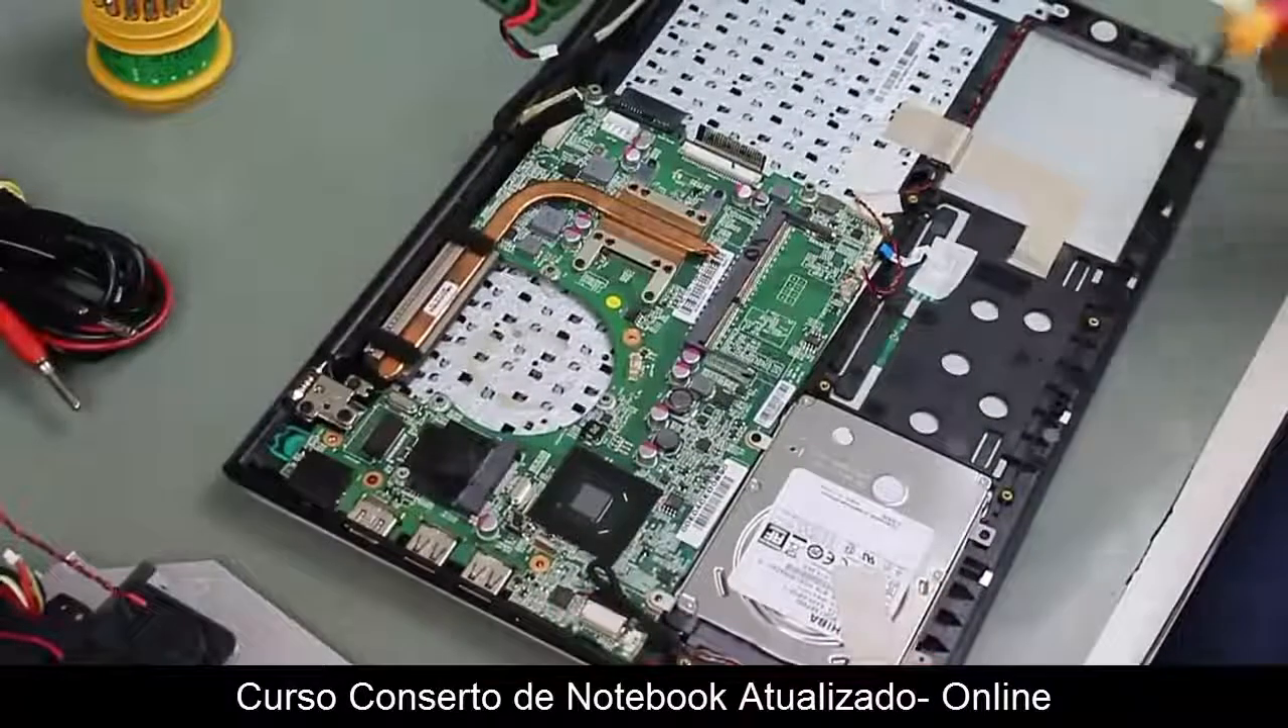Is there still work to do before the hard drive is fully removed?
Yes.